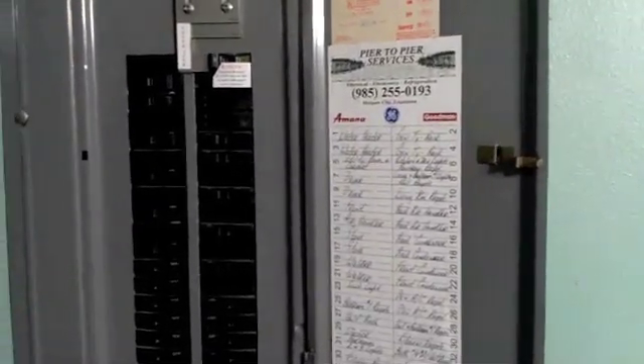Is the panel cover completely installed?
Yes.